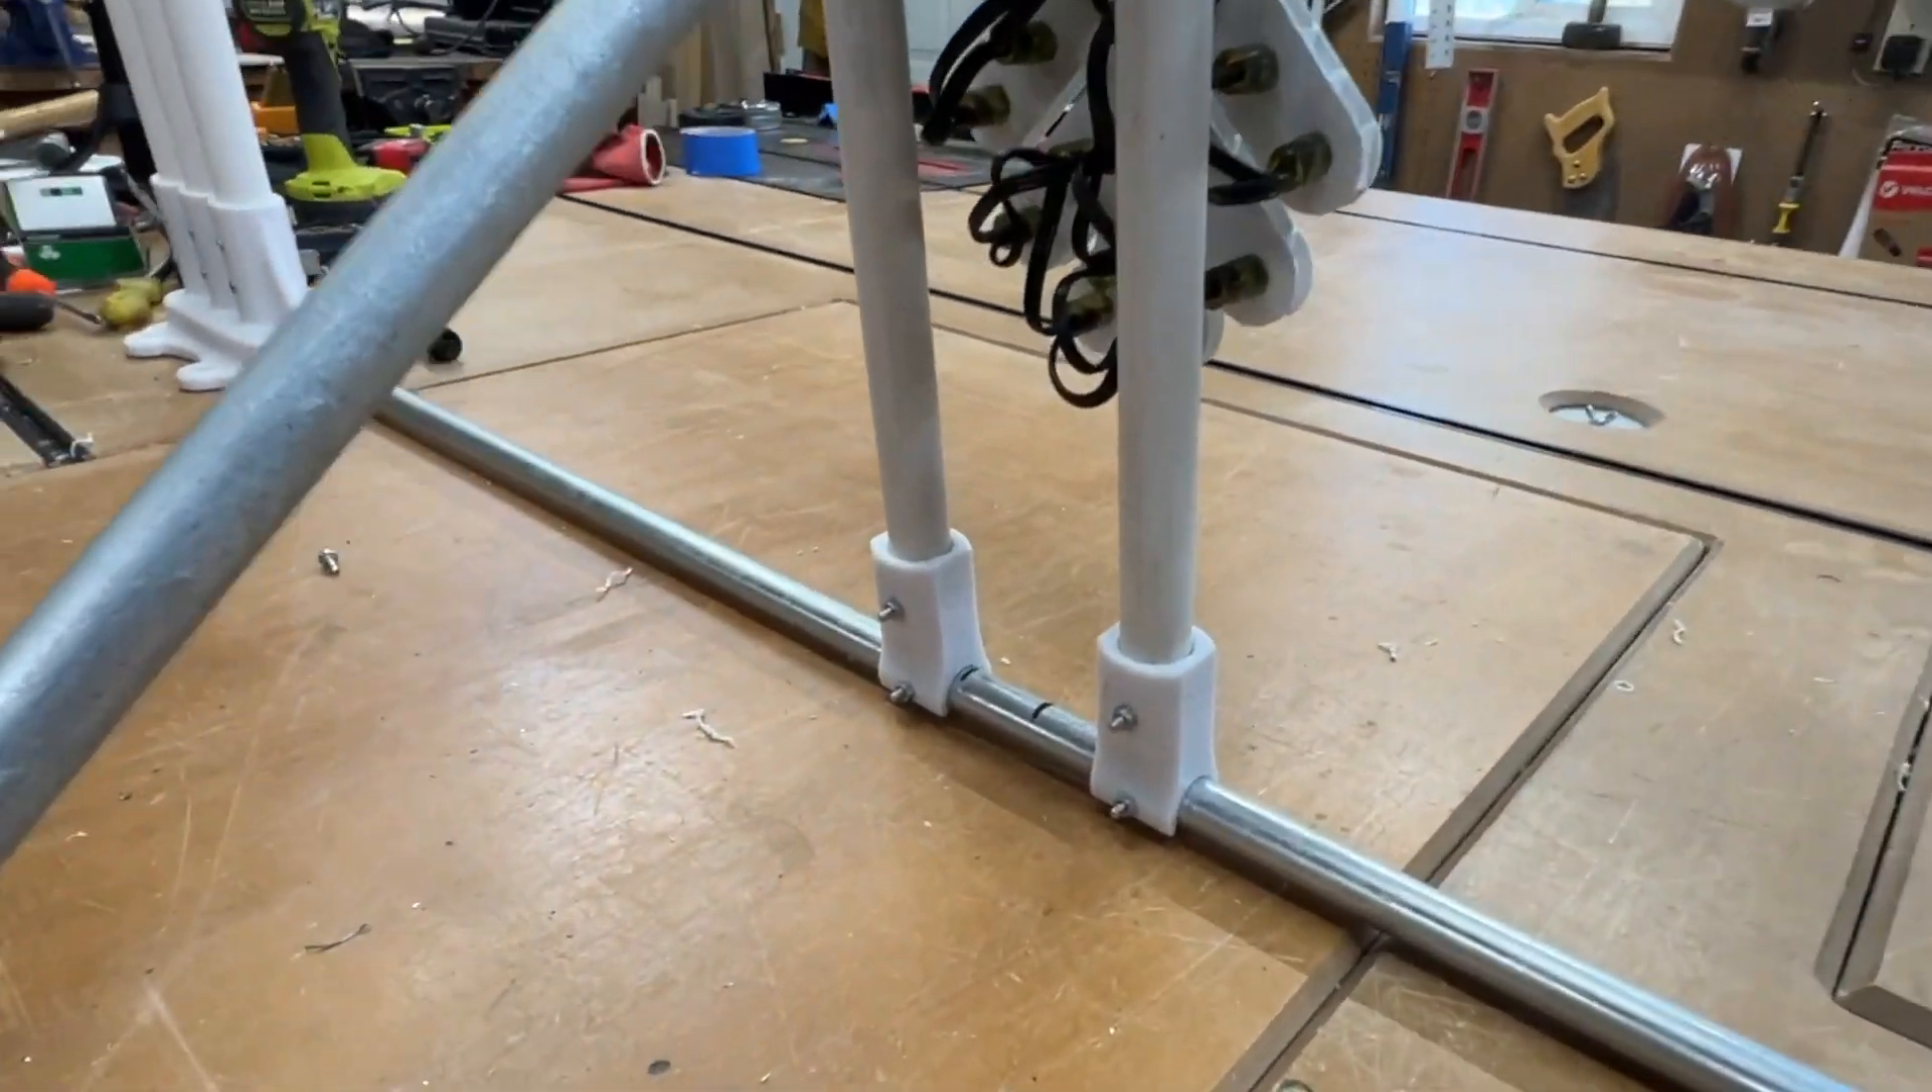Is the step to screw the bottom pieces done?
Yes.